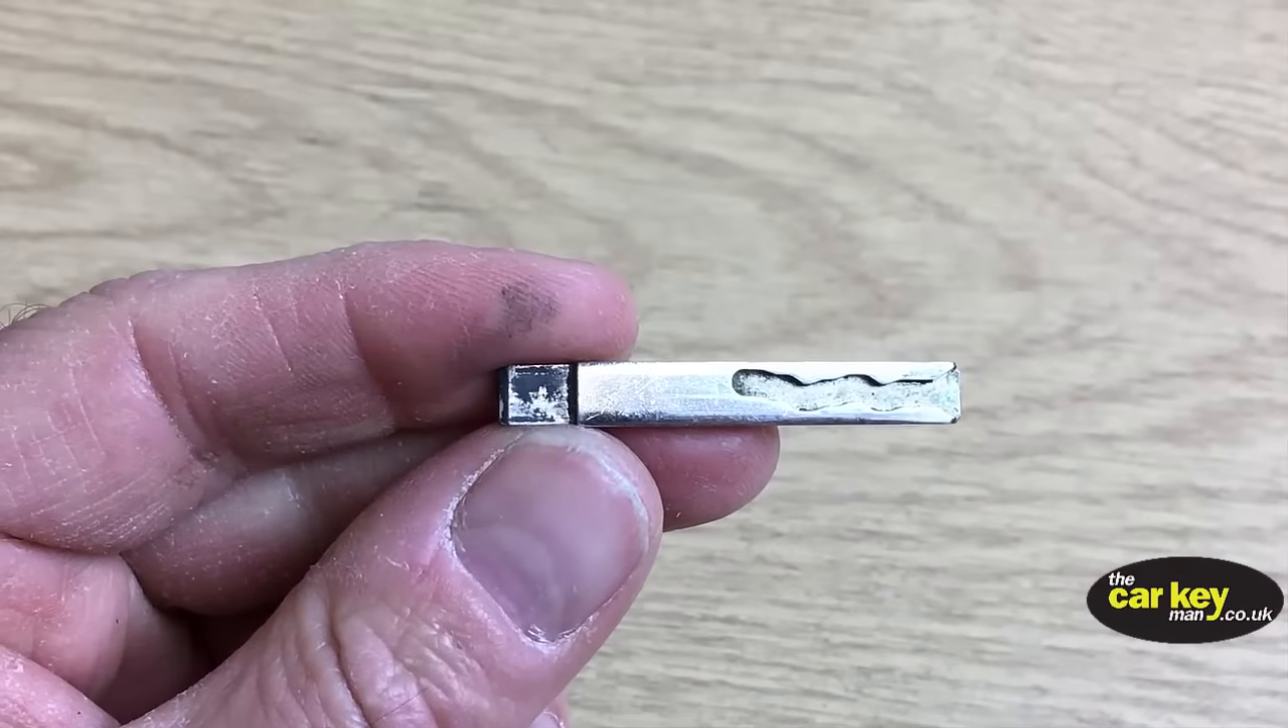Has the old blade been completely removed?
Yes.